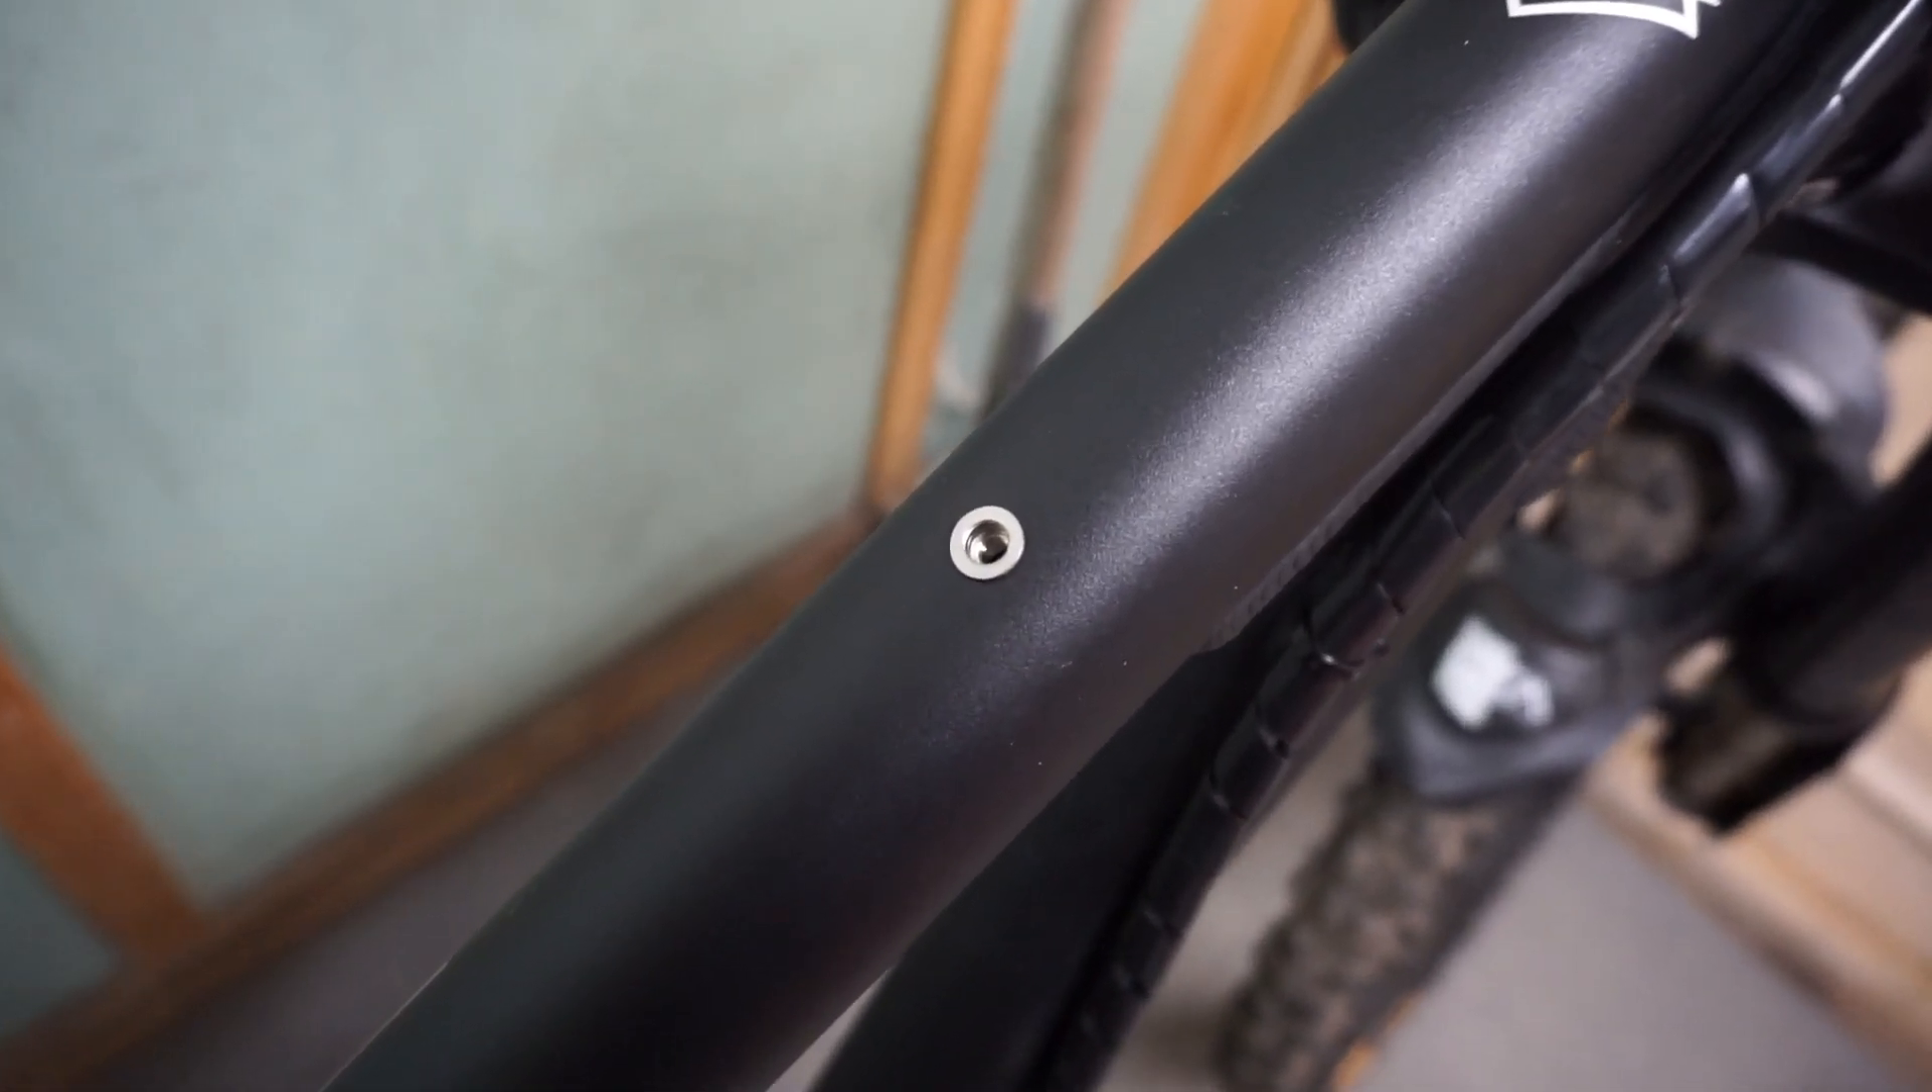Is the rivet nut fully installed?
Yes.